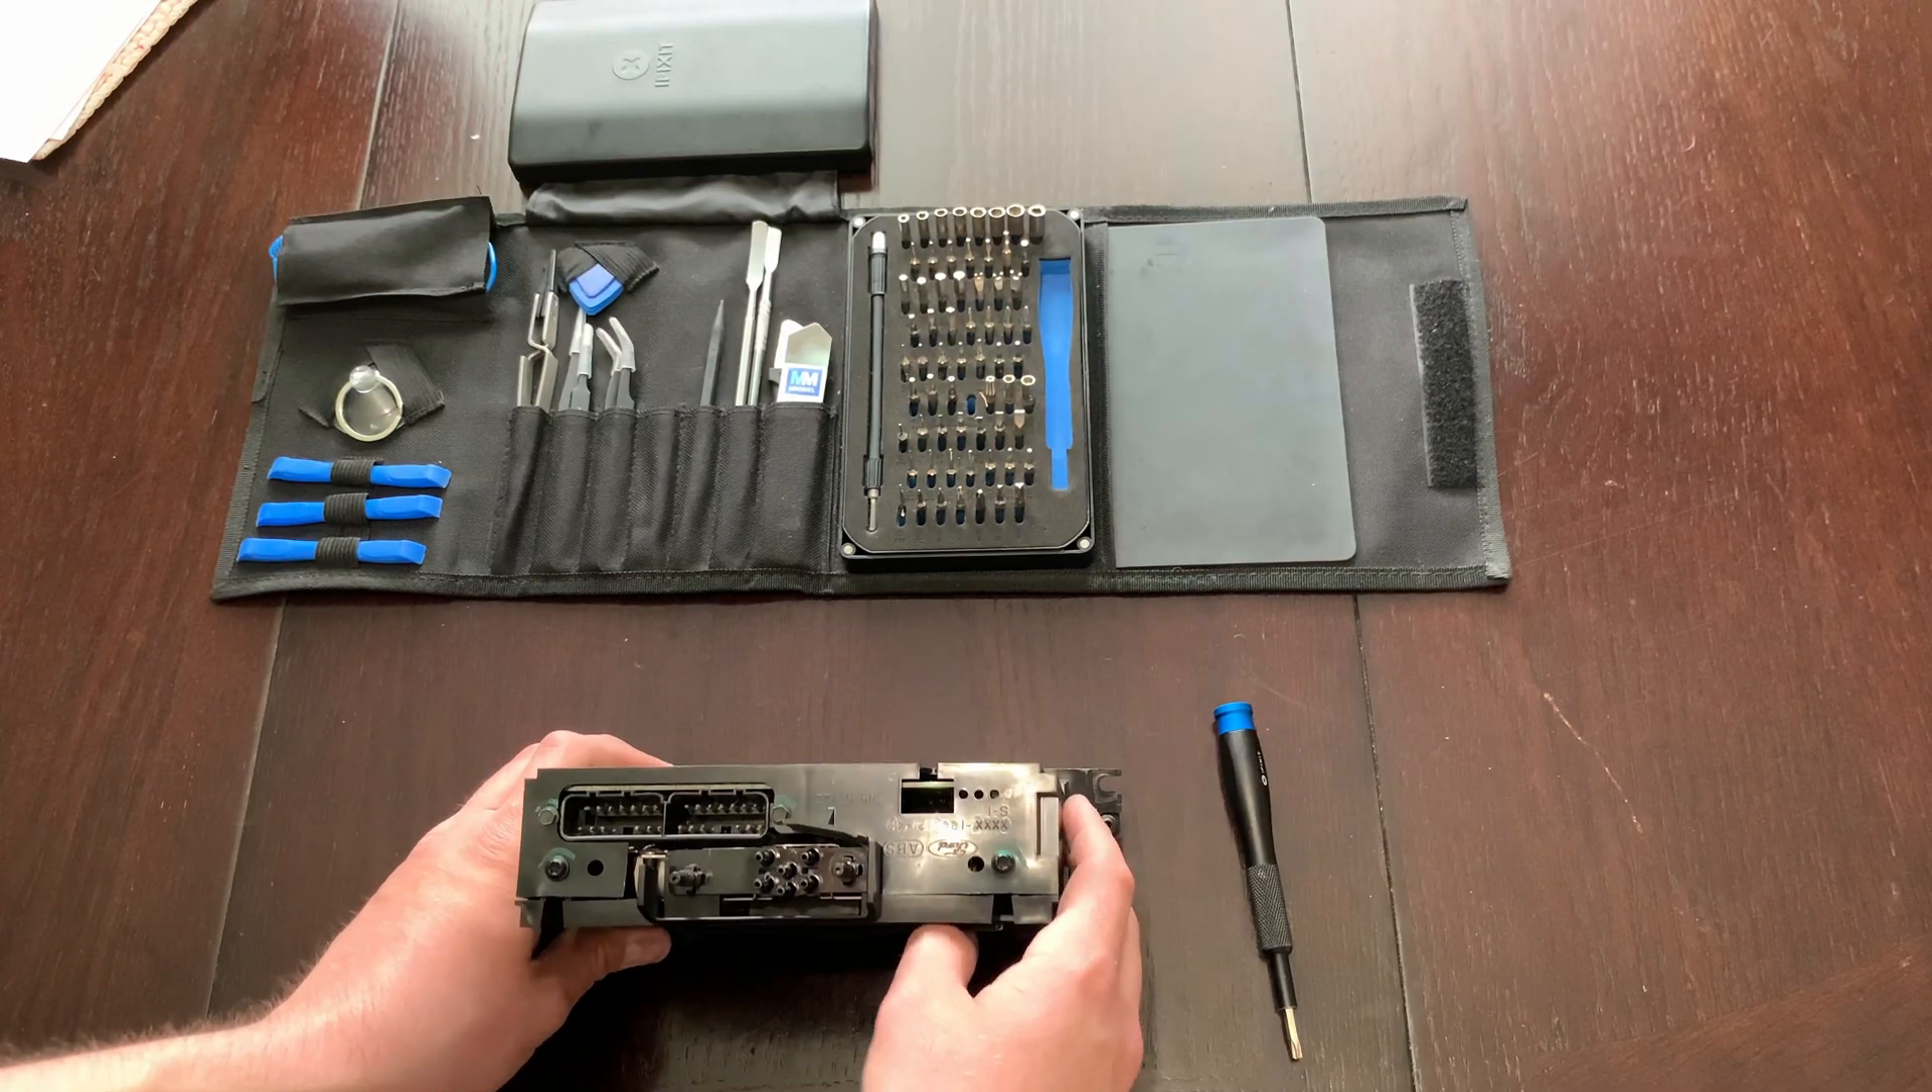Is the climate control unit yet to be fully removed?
No.